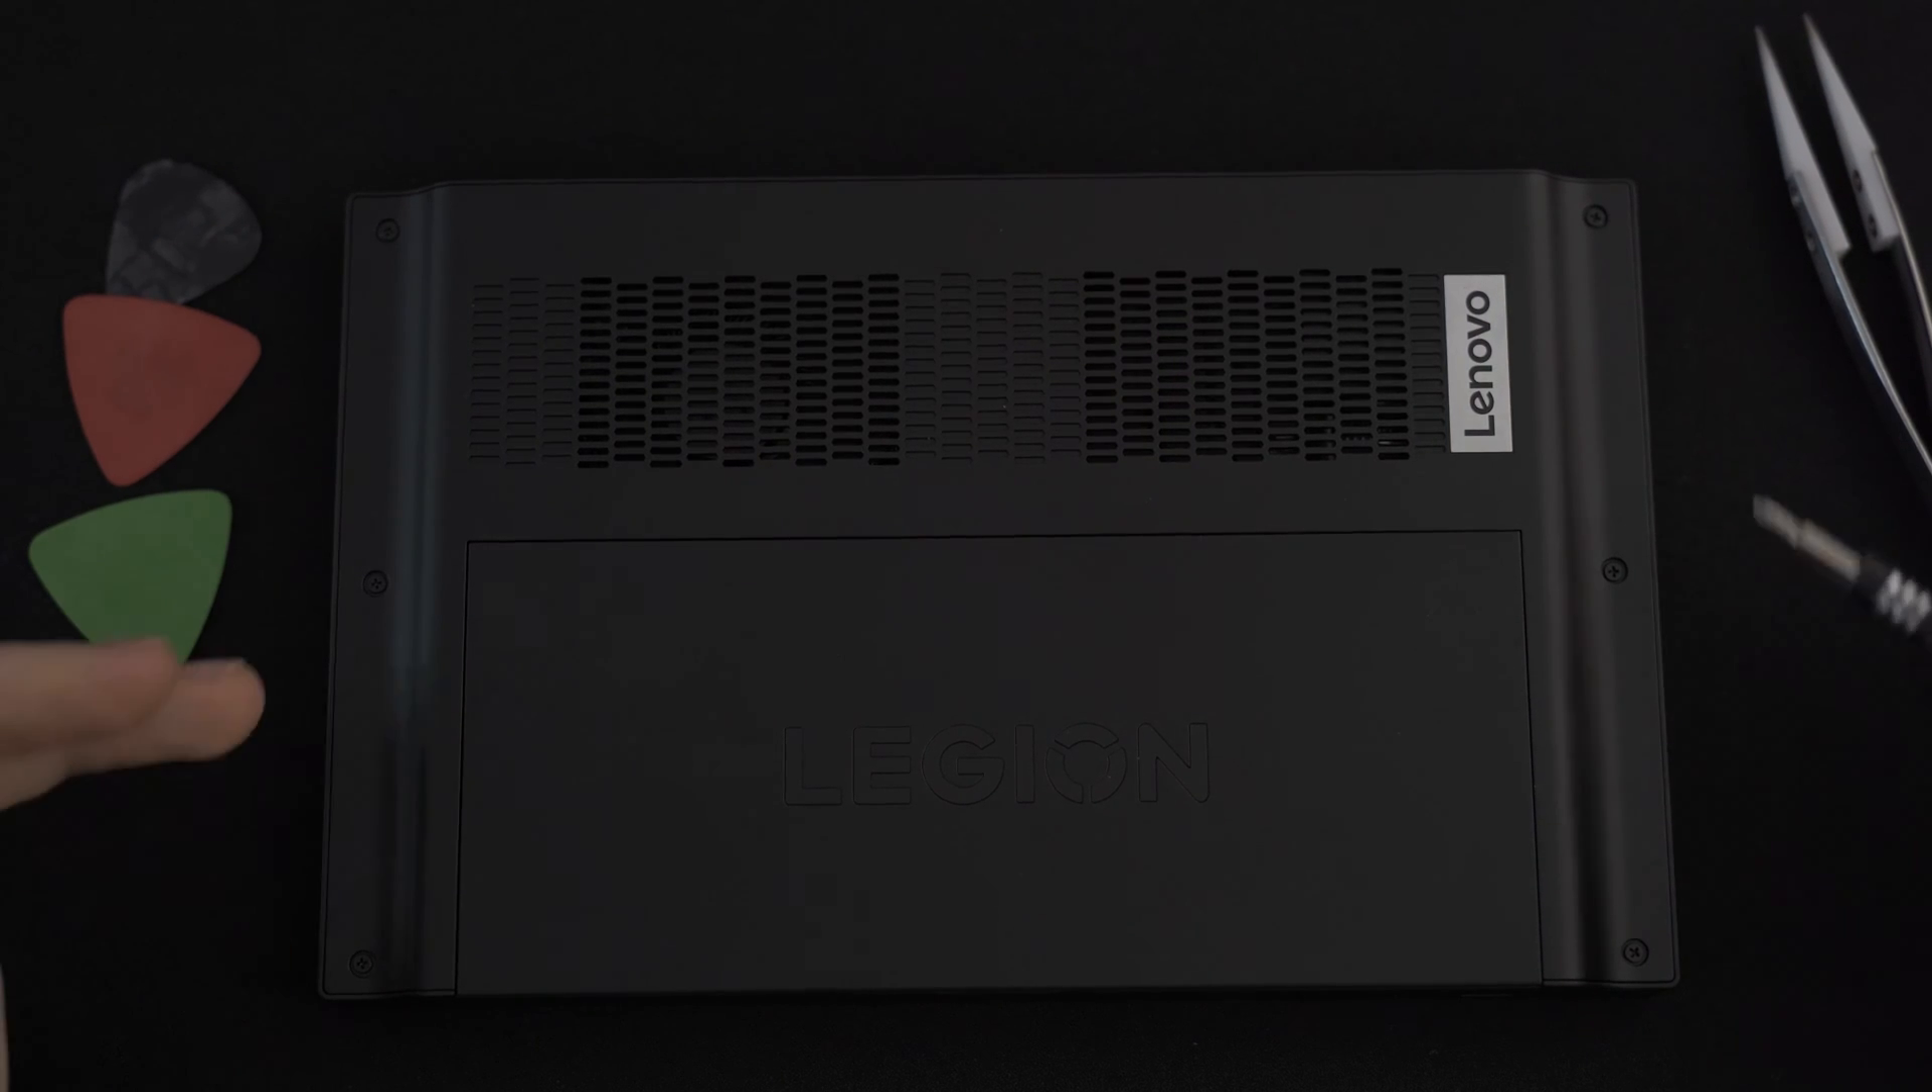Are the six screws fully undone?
No.